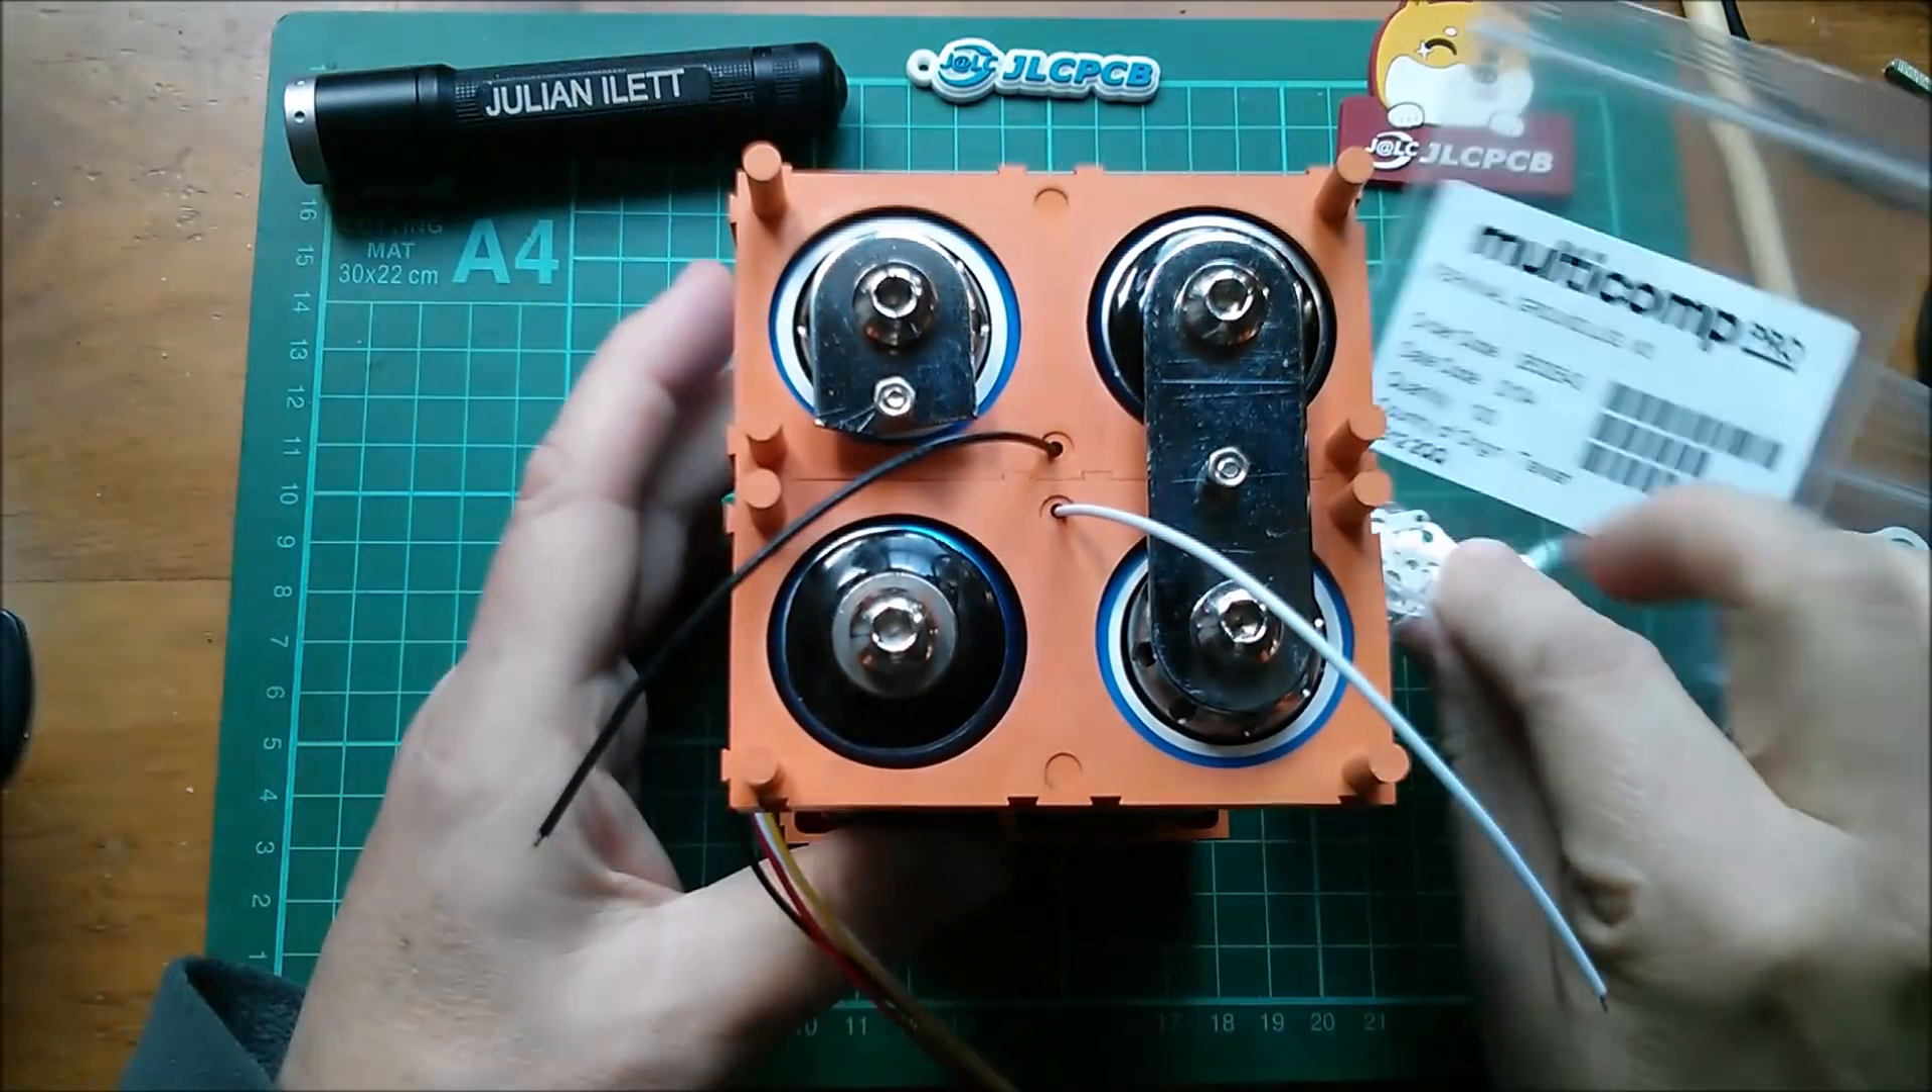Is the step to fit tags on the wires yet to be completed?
Yes.